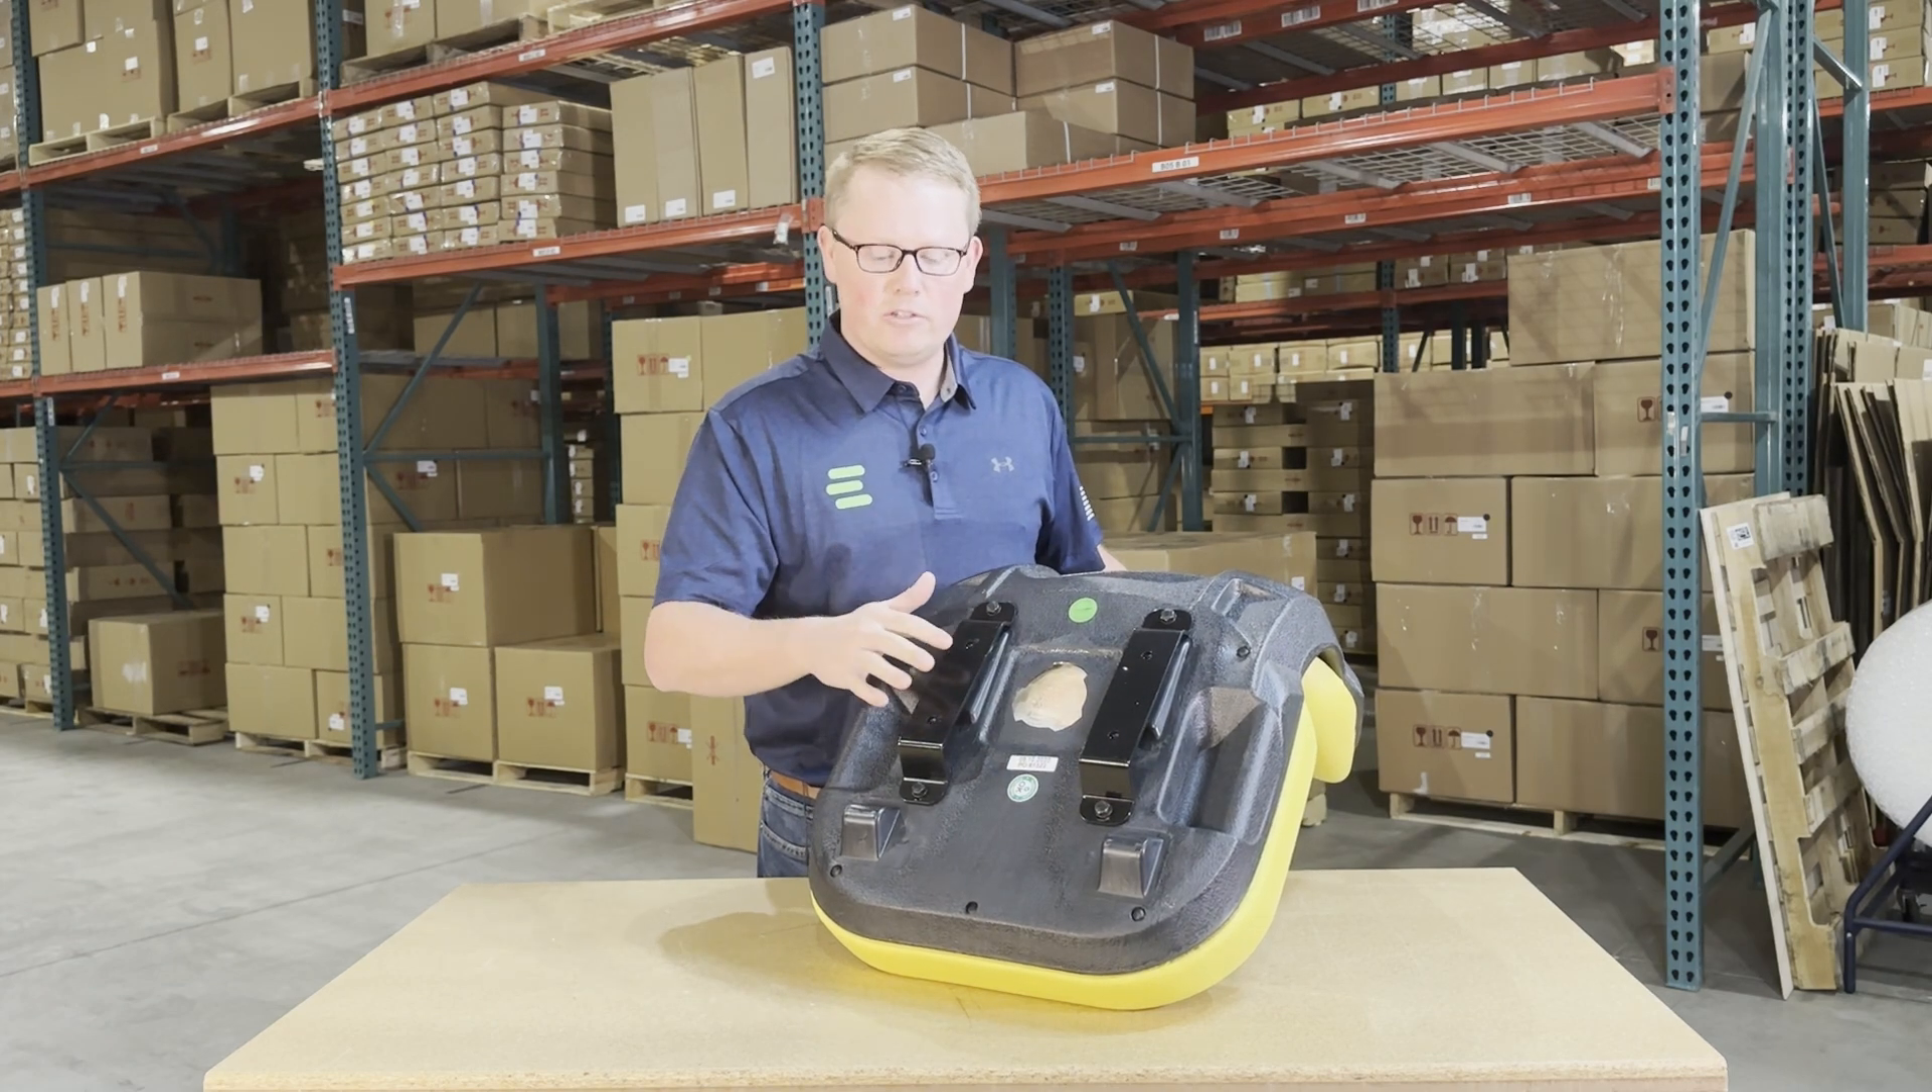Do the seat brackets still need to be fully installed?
No.